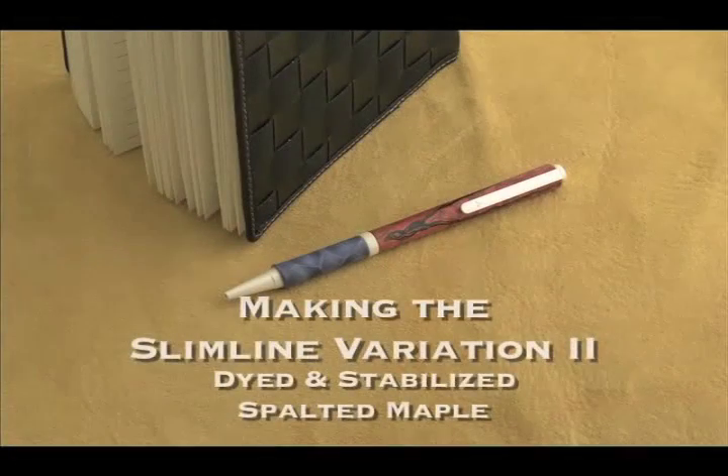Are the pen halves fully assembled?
Yes.